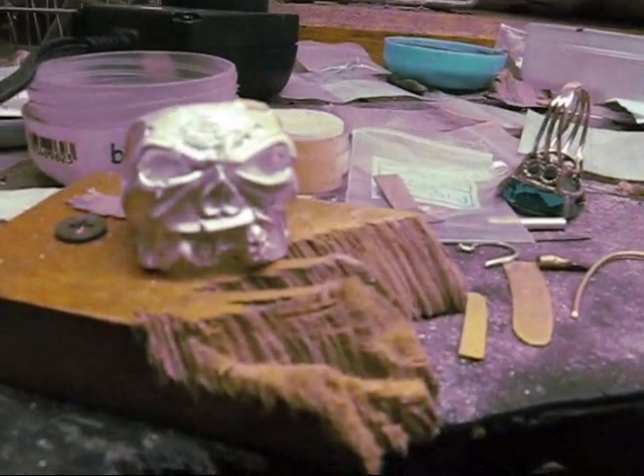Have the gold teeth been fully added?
No.